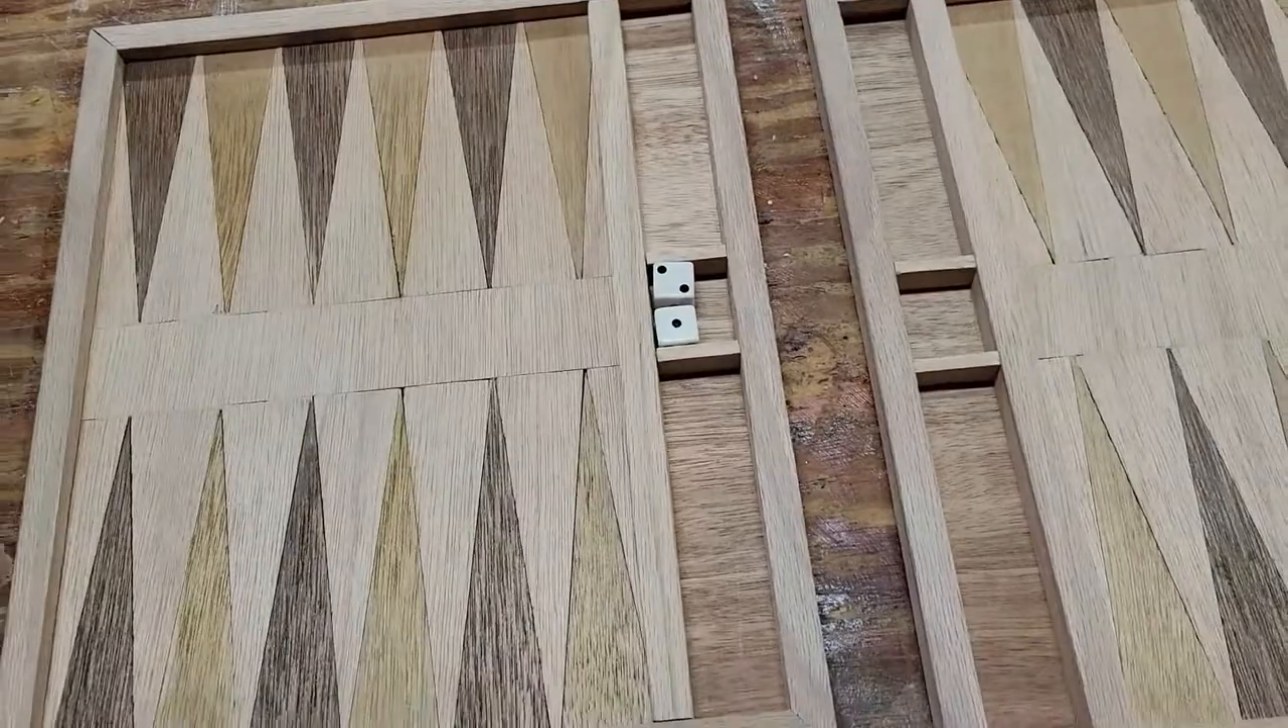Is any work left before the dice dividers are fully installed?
No.